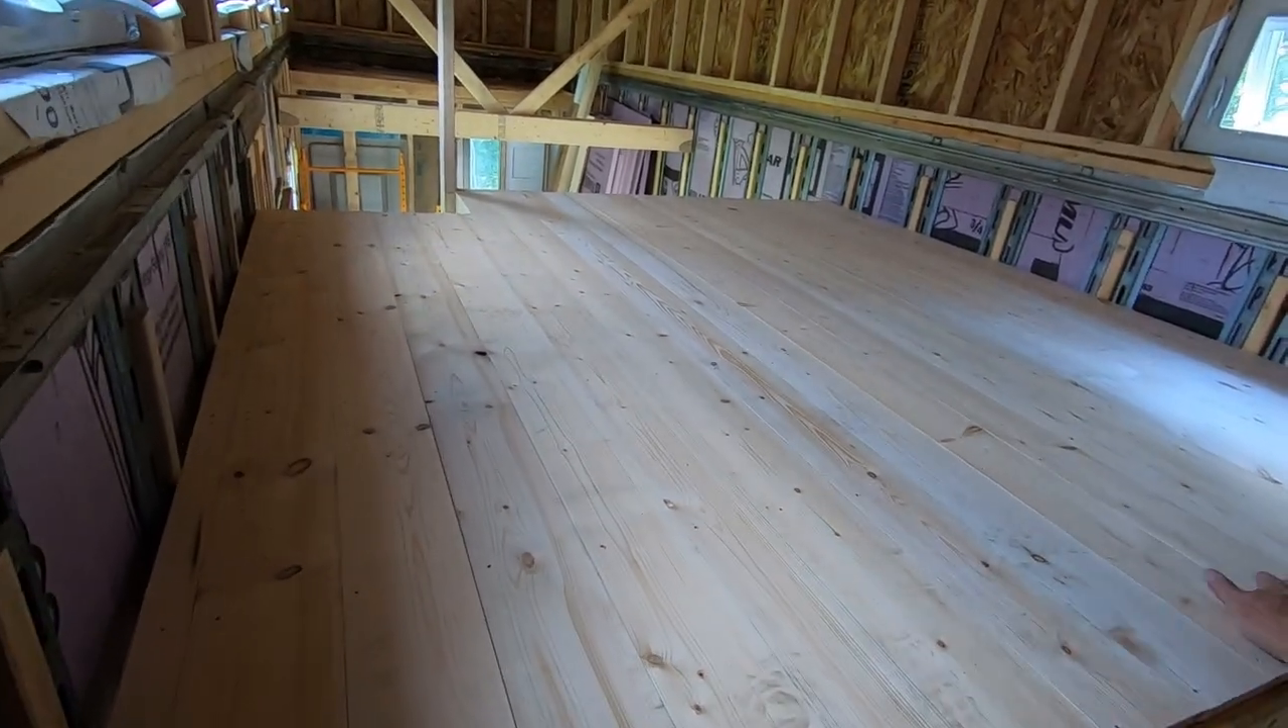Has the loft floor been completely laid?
Yes.